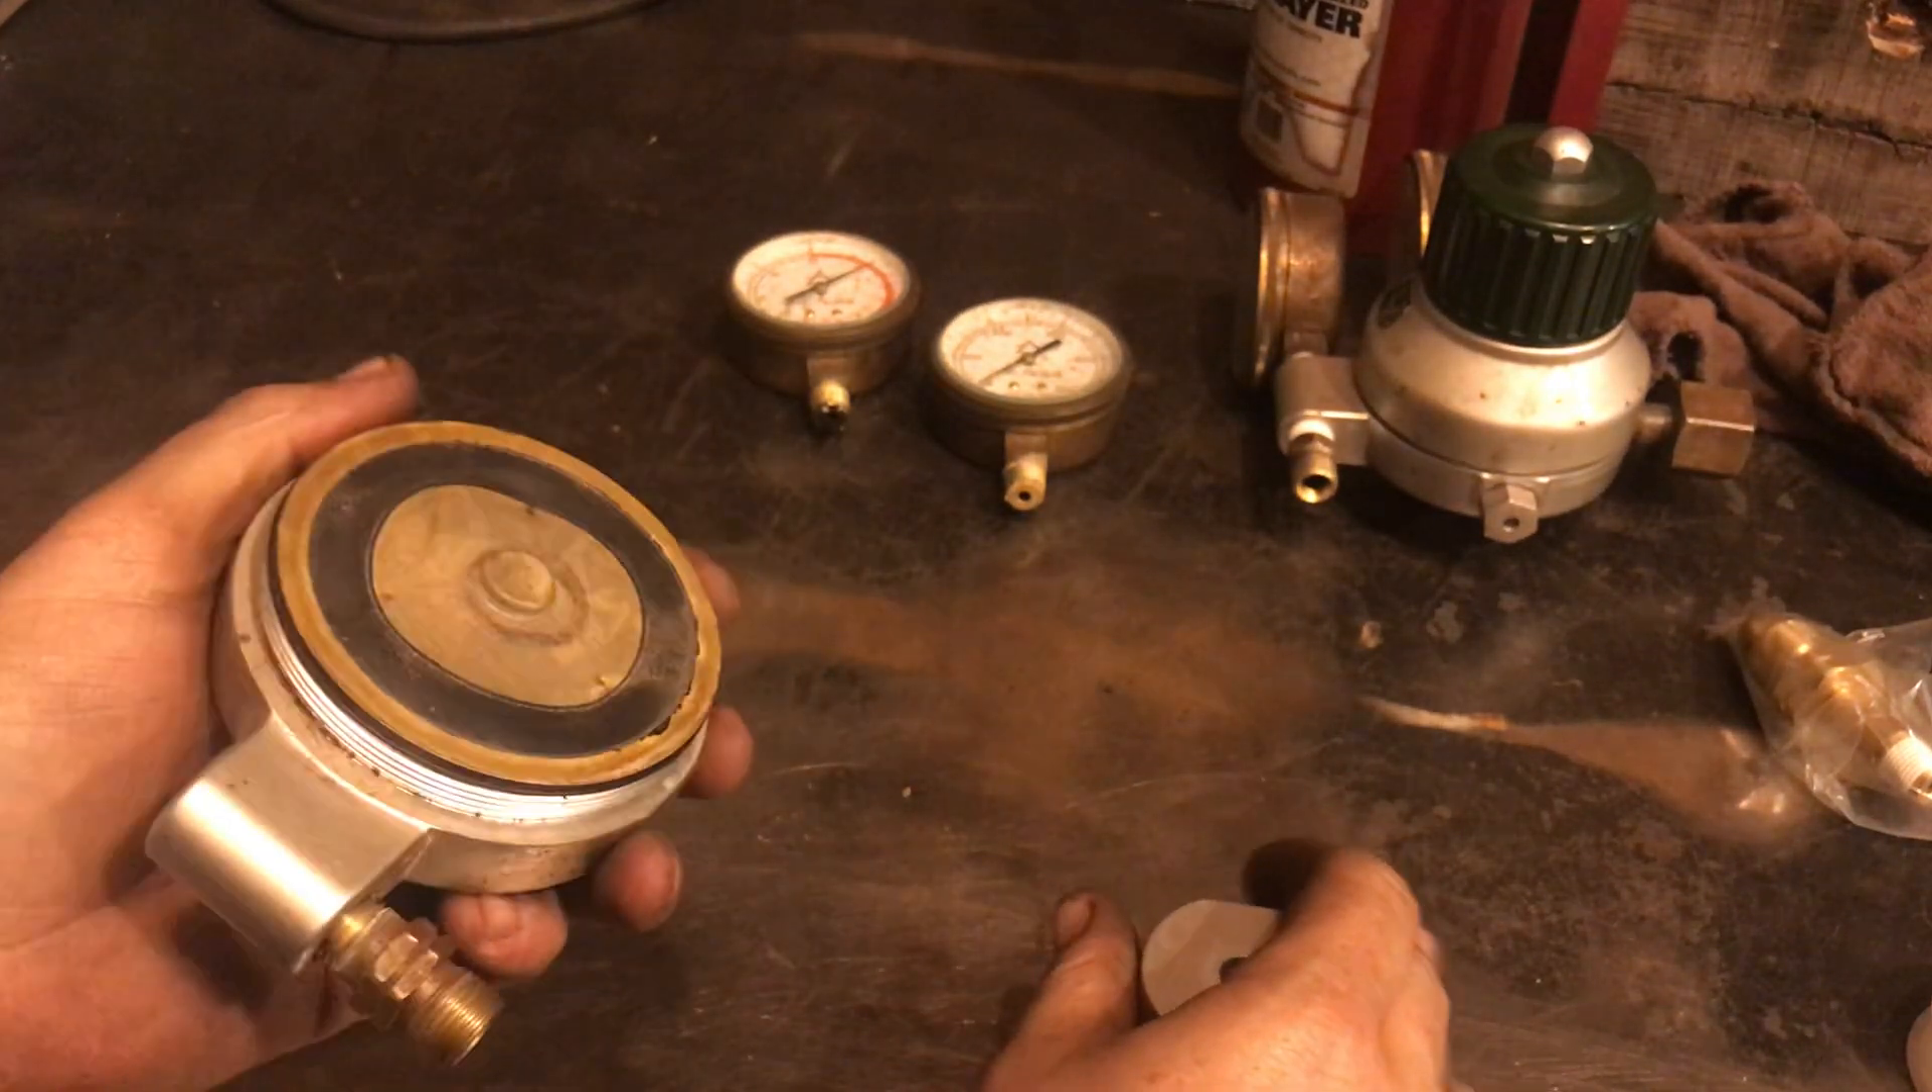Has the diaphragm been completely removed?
No.